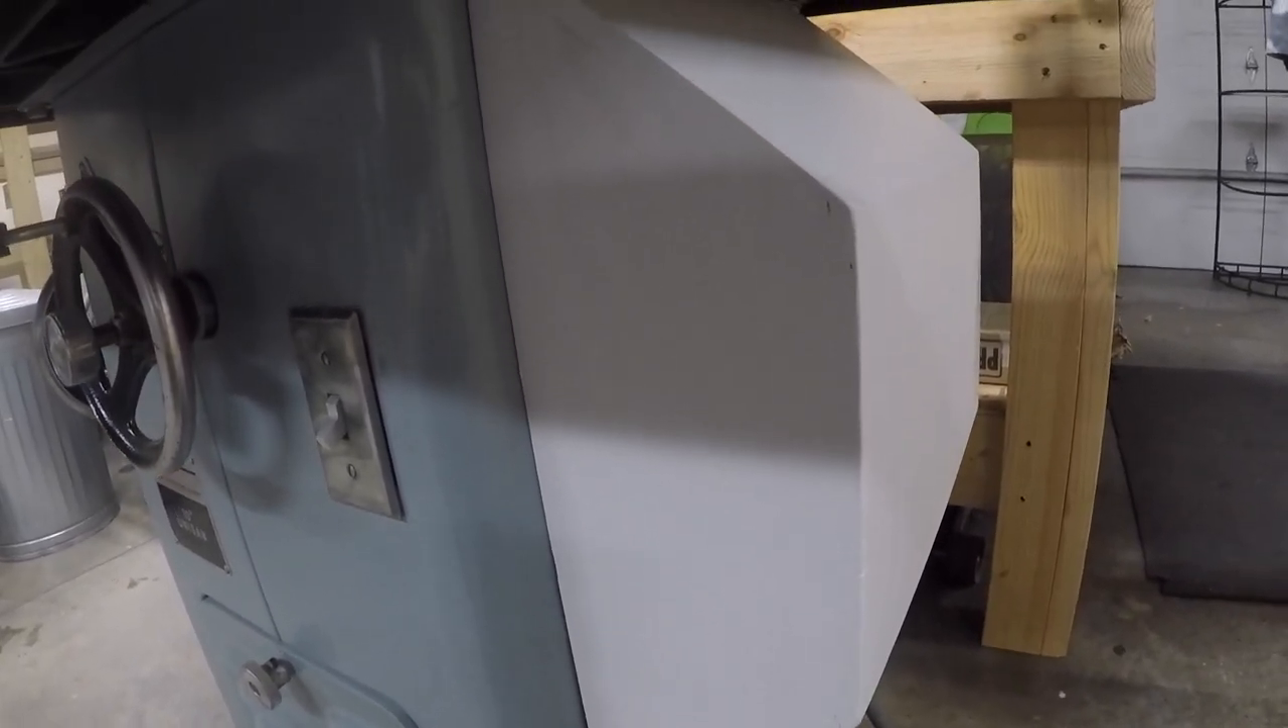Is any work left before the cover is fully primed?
No.